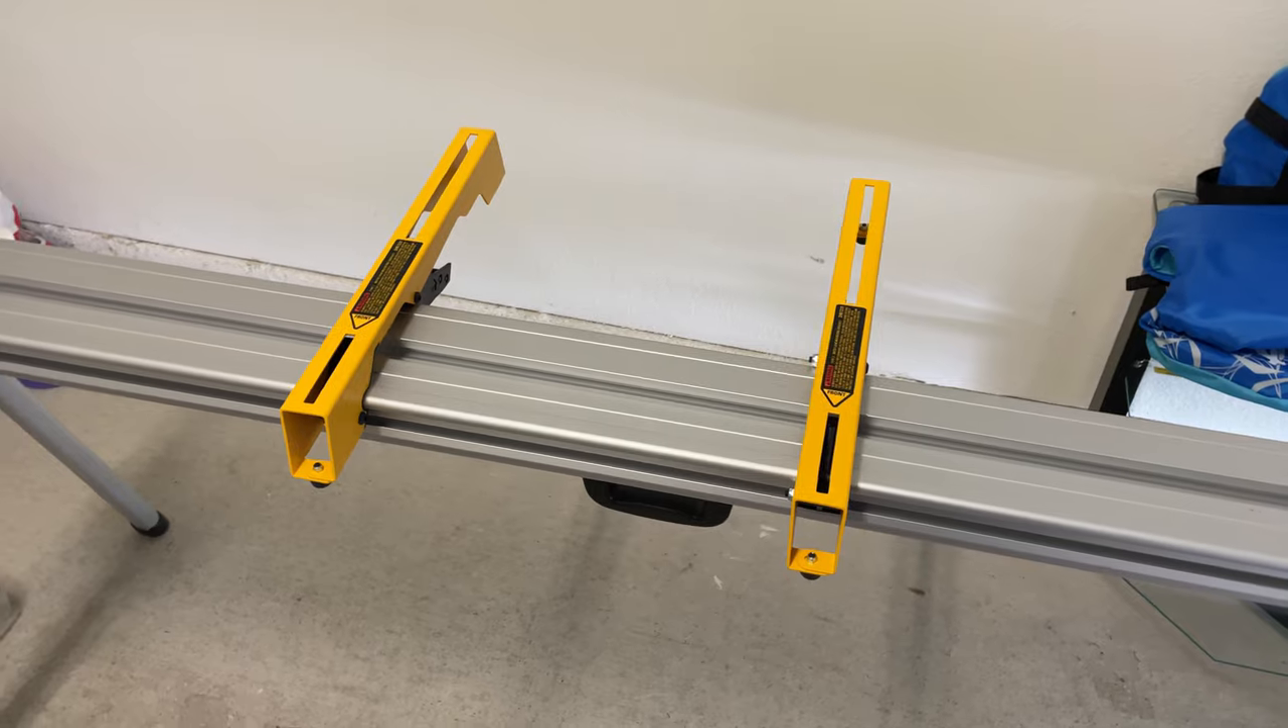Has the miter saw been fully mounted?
No.